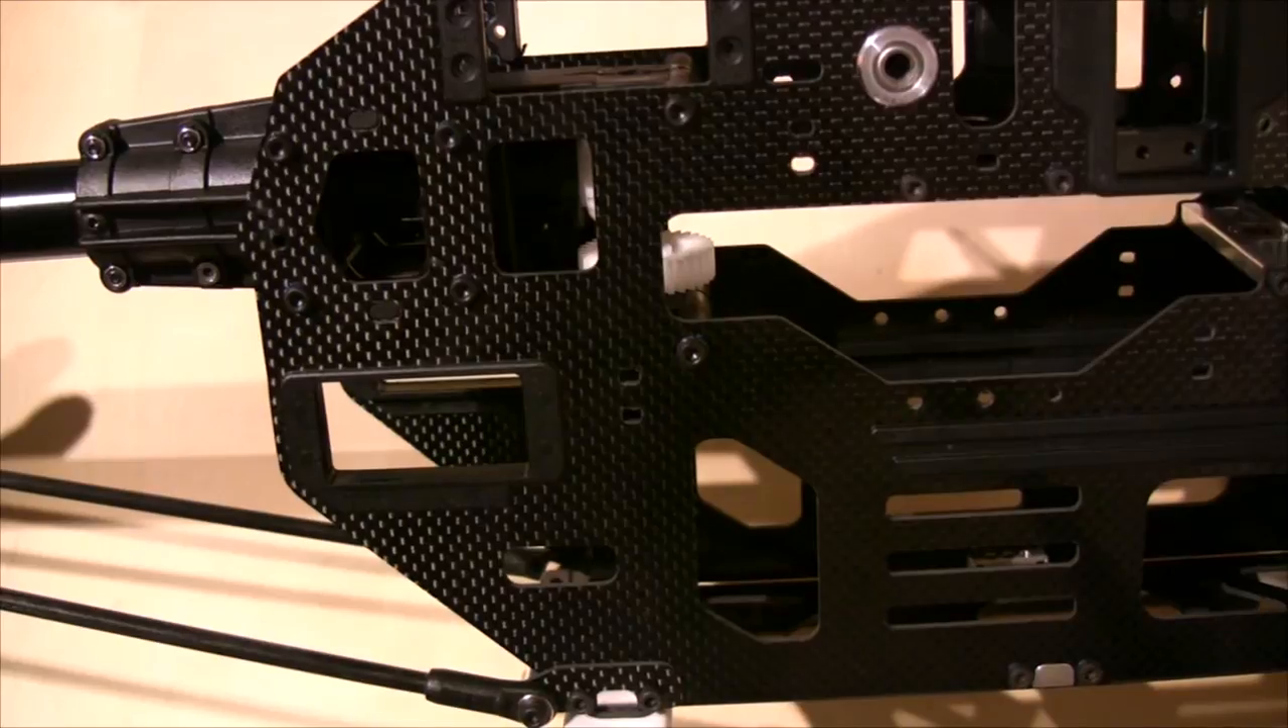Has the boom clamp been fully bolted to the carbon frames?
Yes.